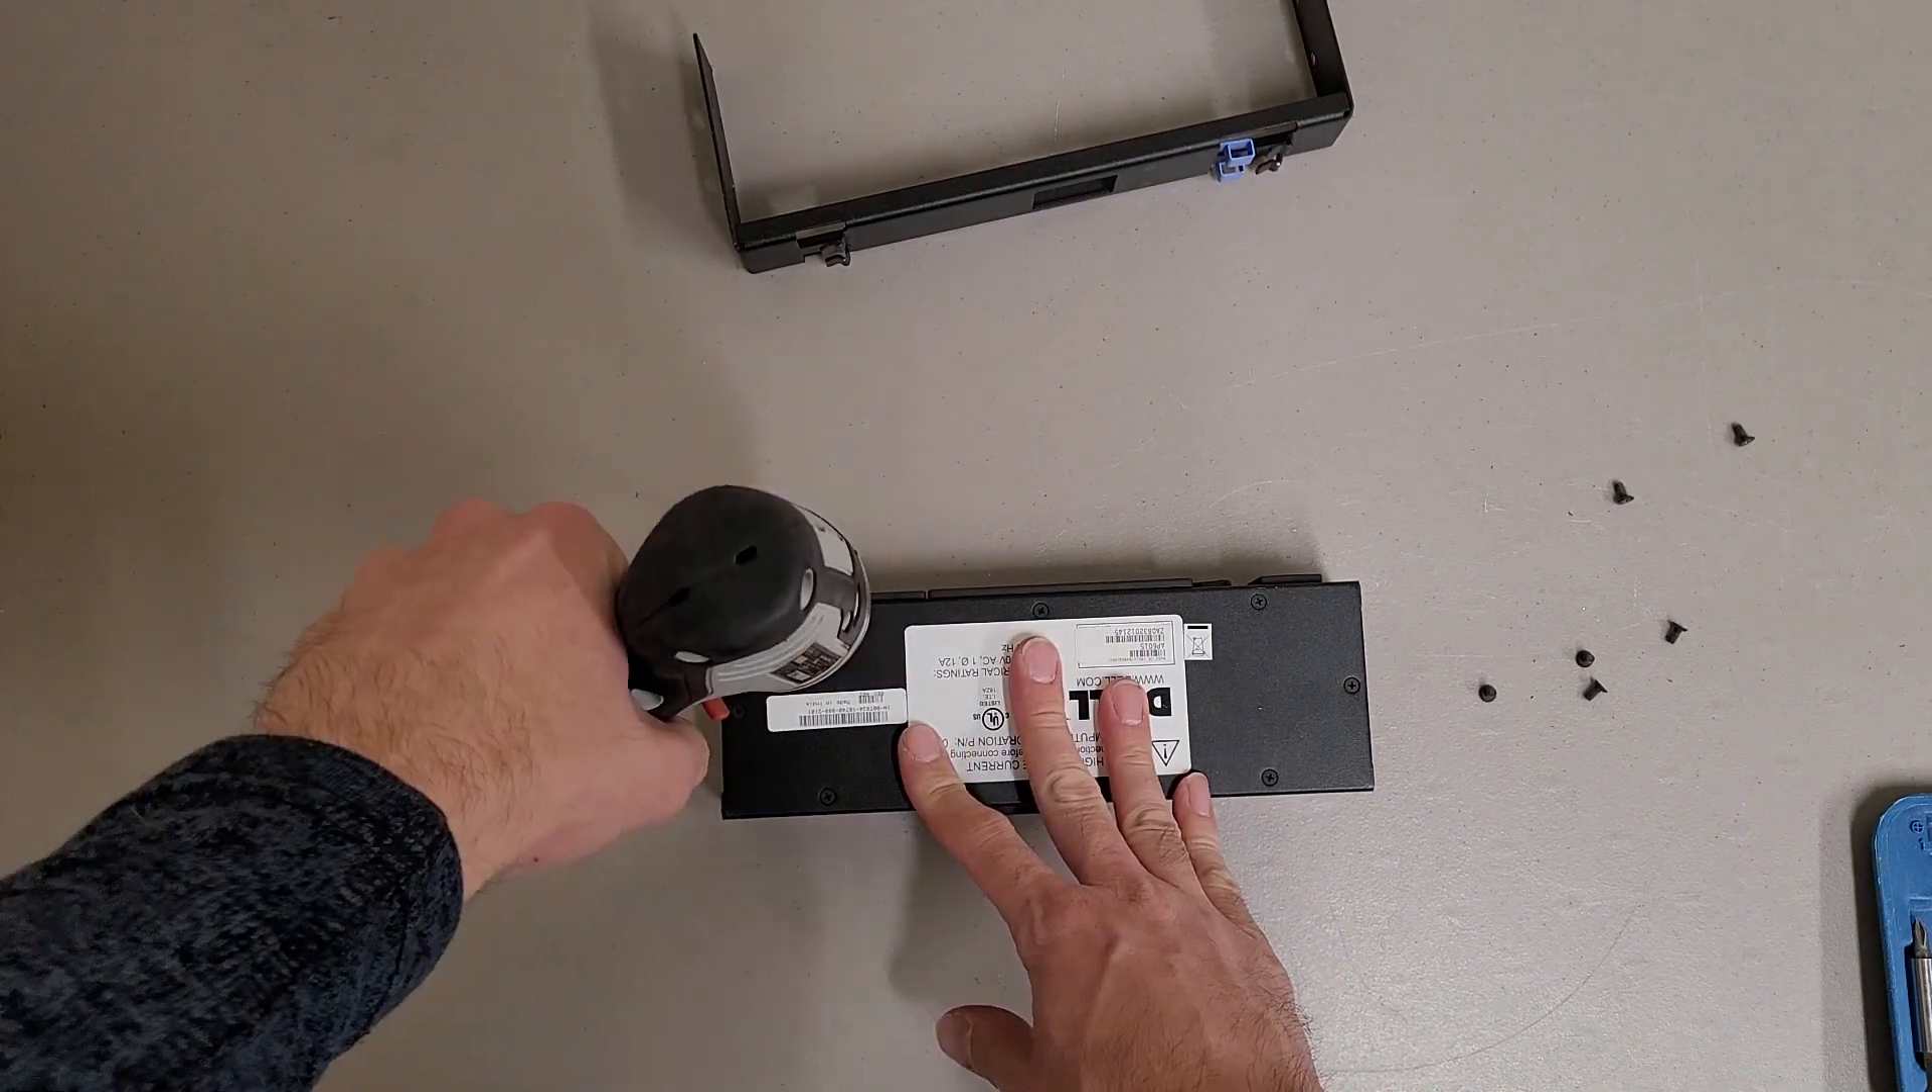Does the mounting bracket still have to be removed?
No.